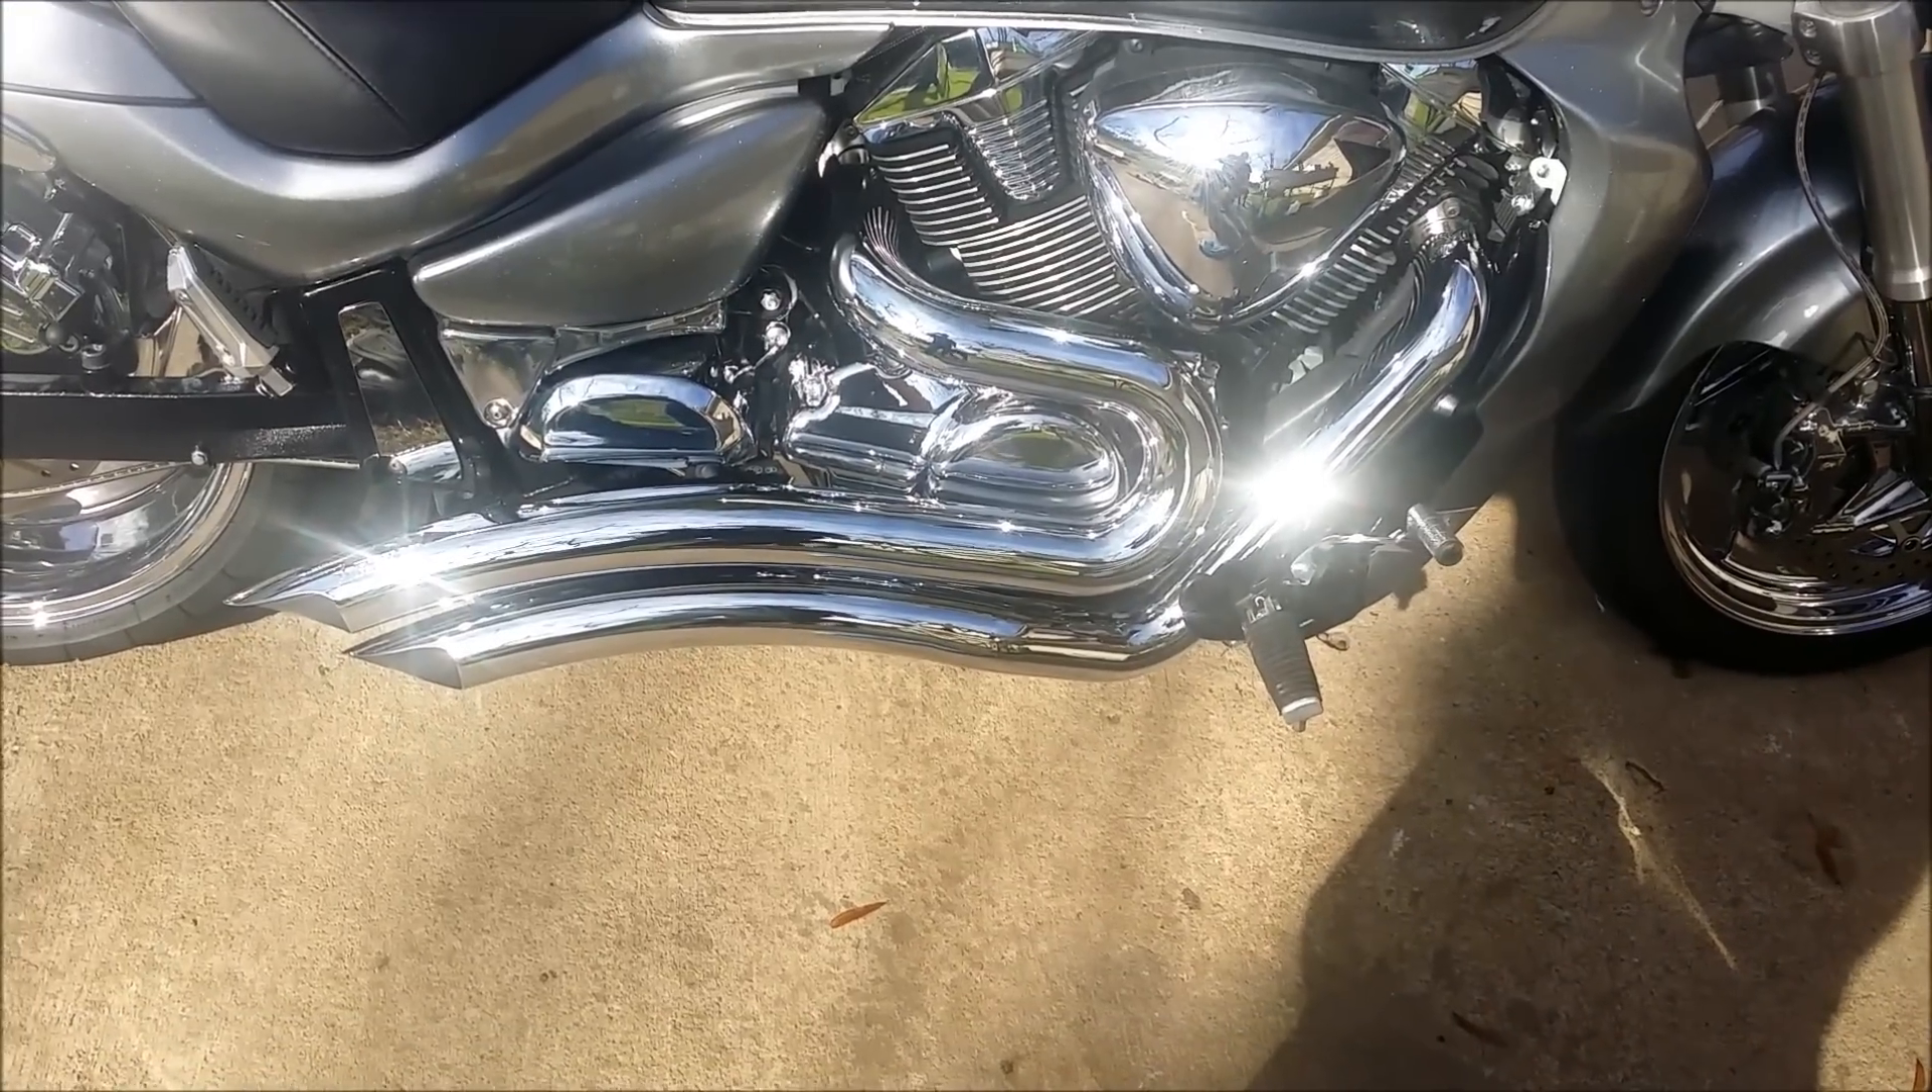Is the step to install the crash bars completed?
No.